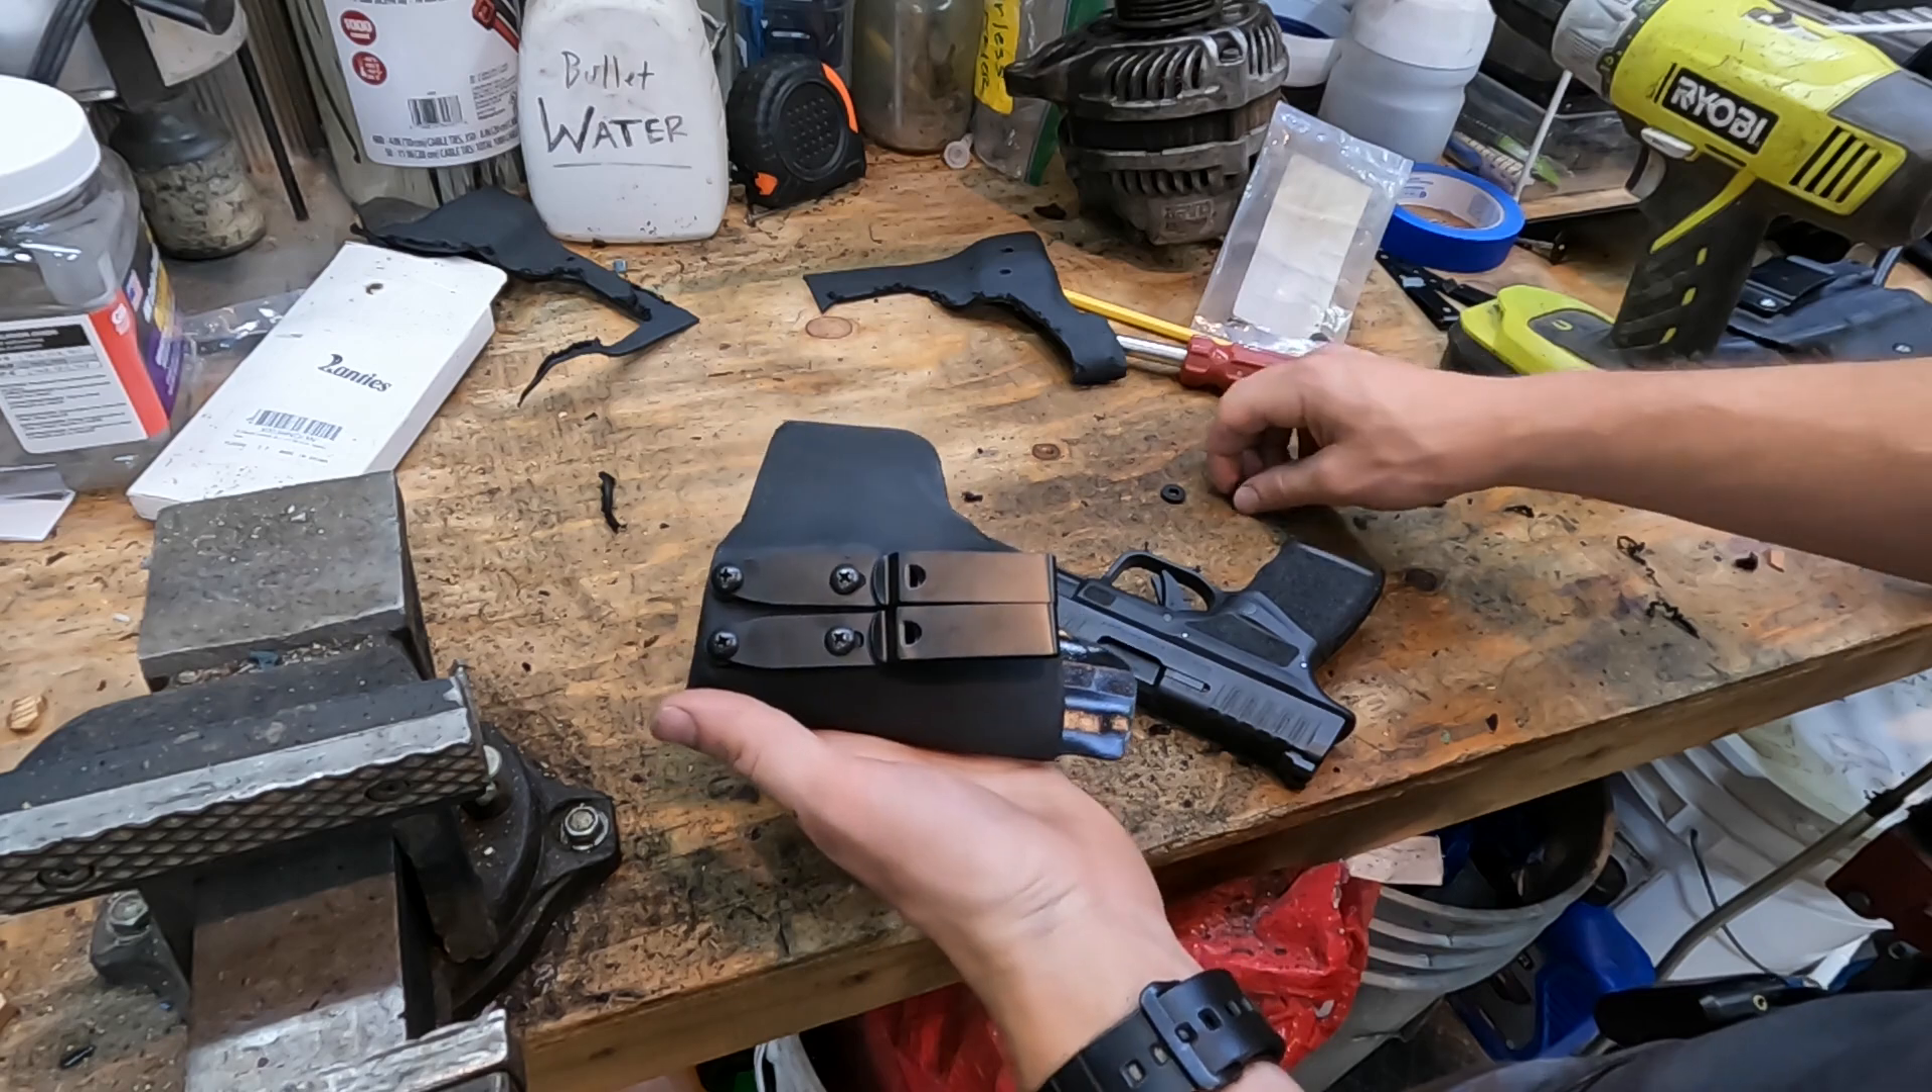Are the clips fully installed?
Yes.